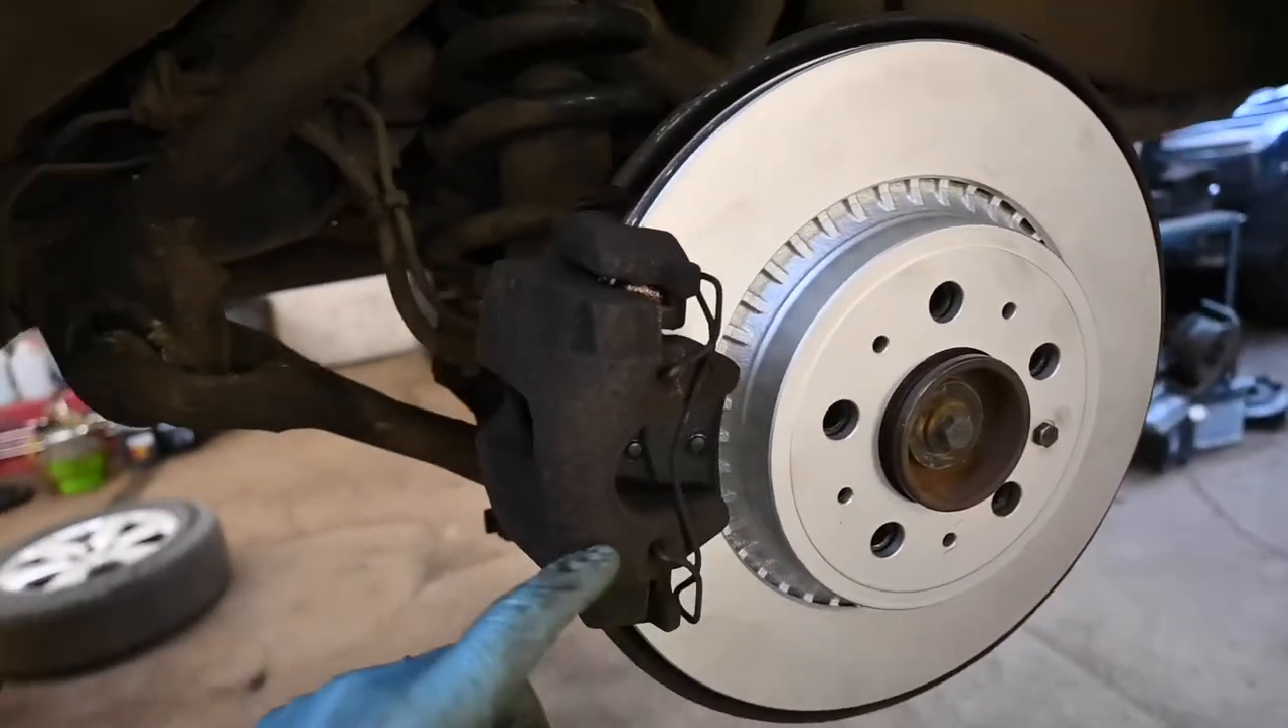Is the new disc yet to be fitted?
No.